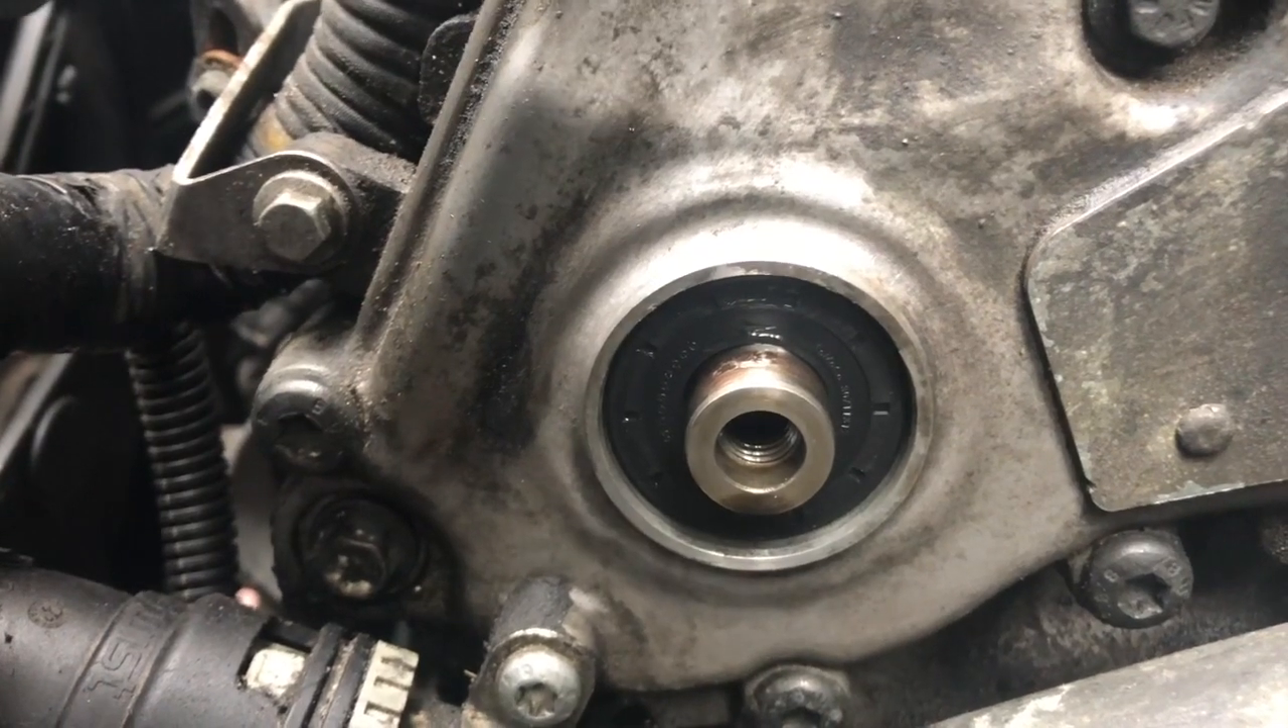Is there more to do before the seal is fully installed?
No.